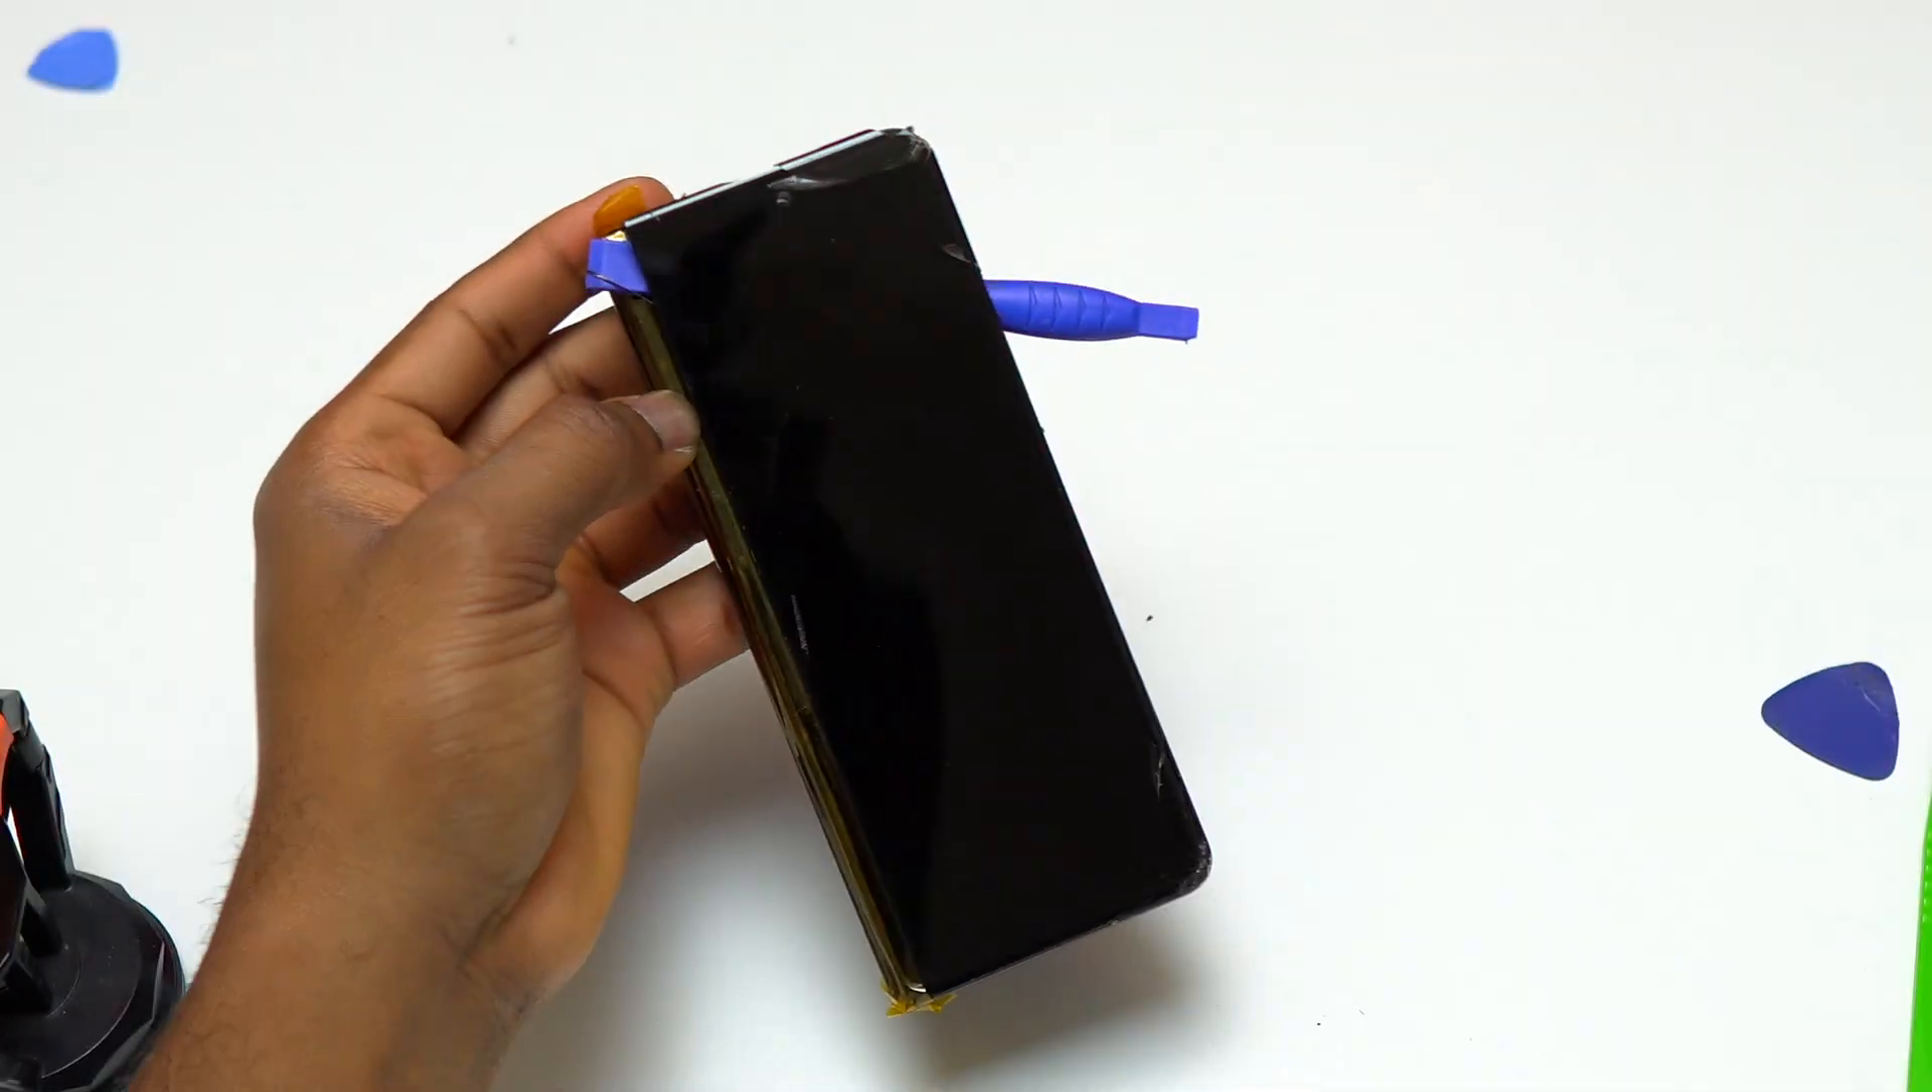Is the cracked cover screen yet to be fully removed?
Yes.